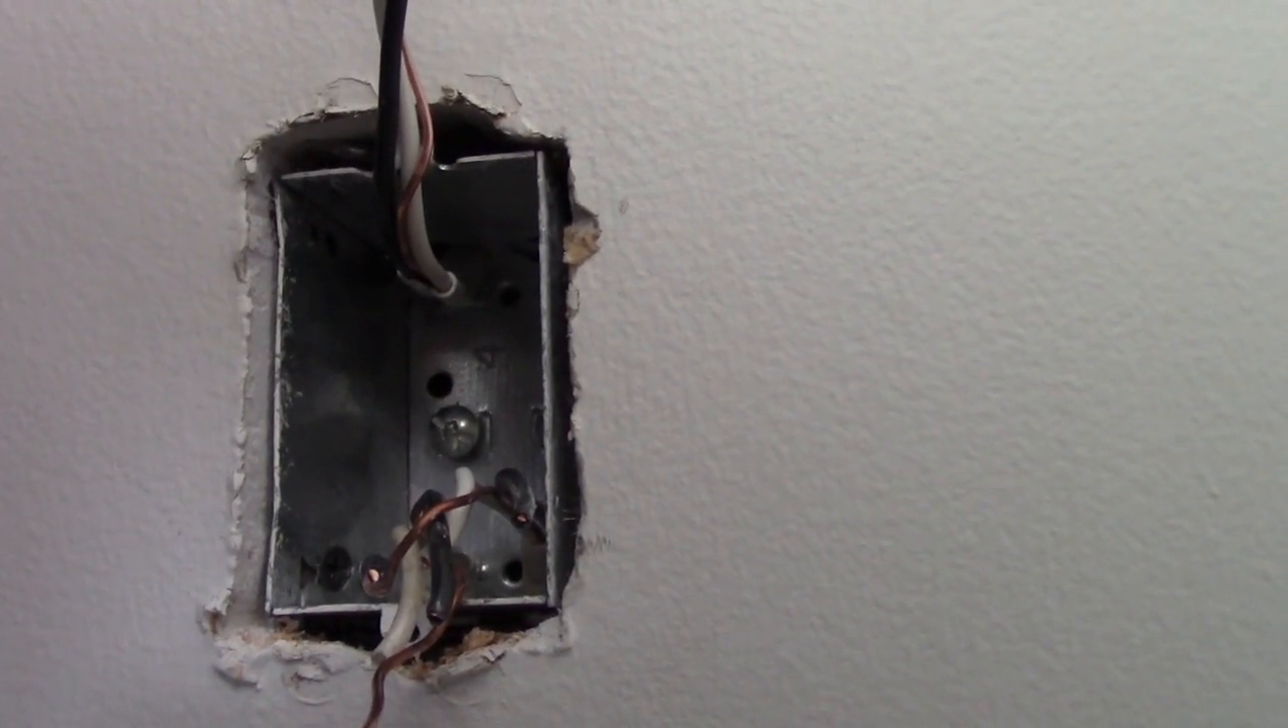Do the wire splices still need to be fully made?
Yes.